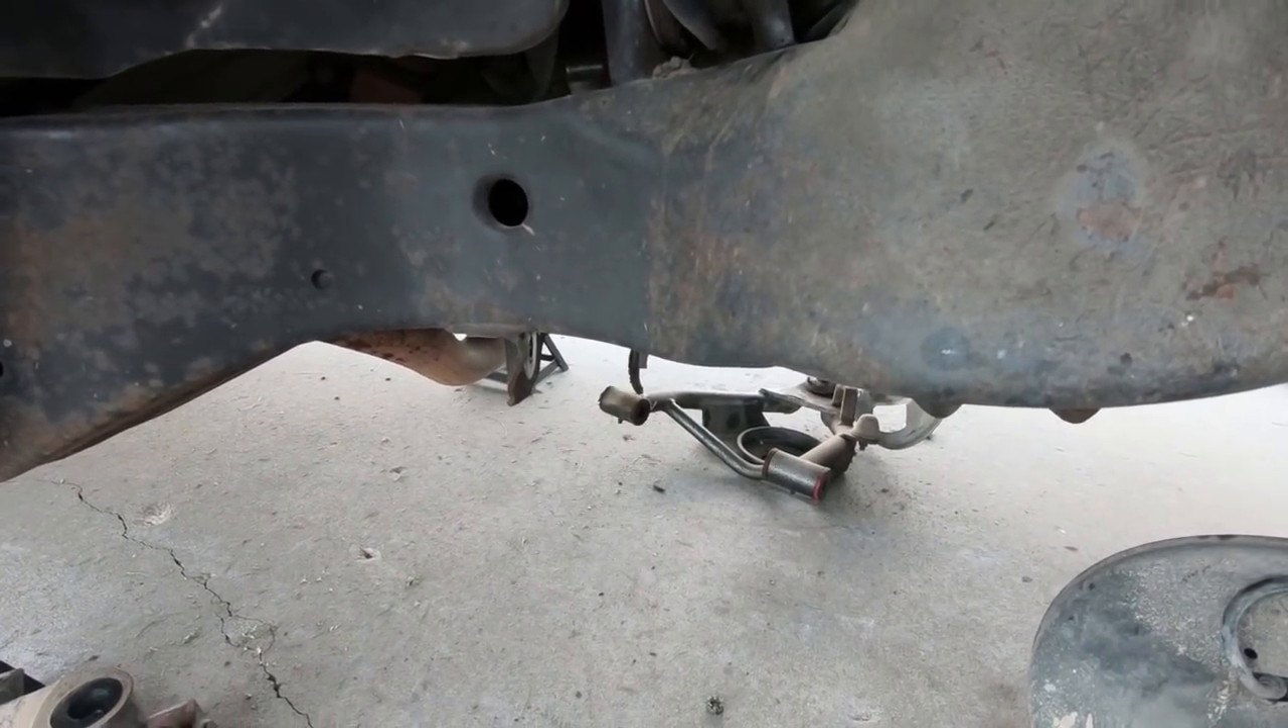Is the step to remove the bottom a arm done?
Yes.